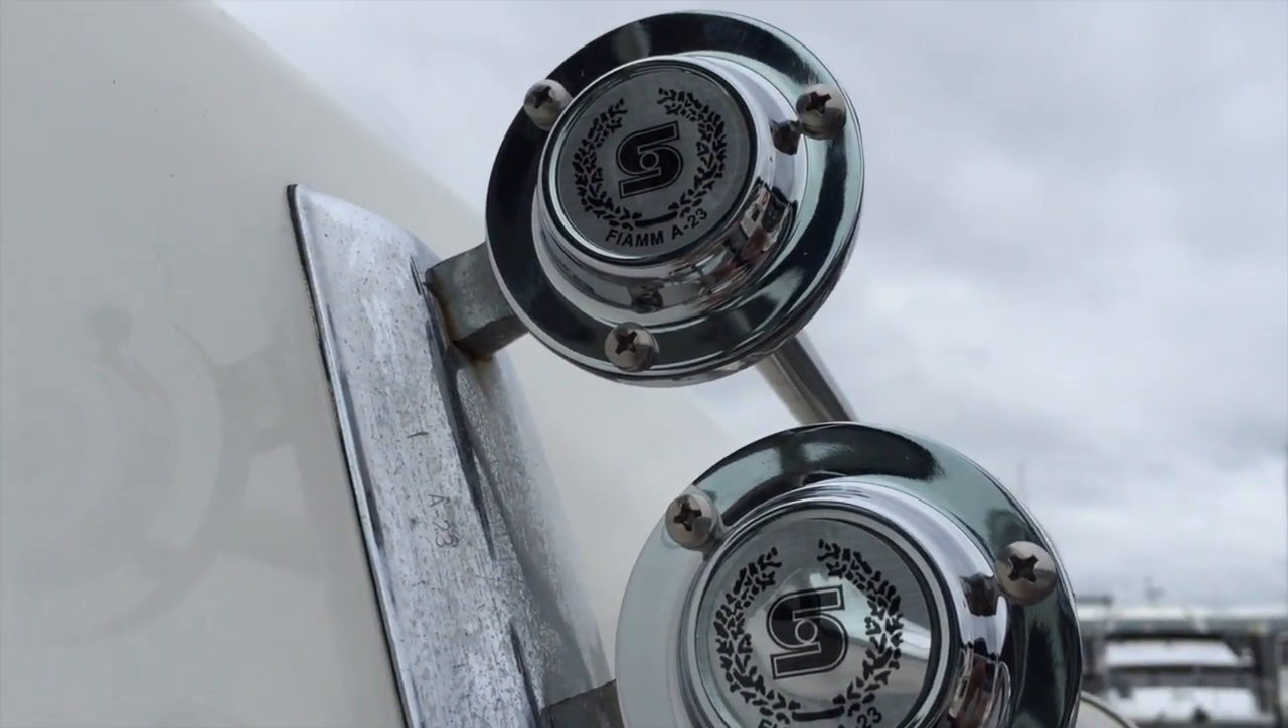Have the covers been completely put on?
Yes.